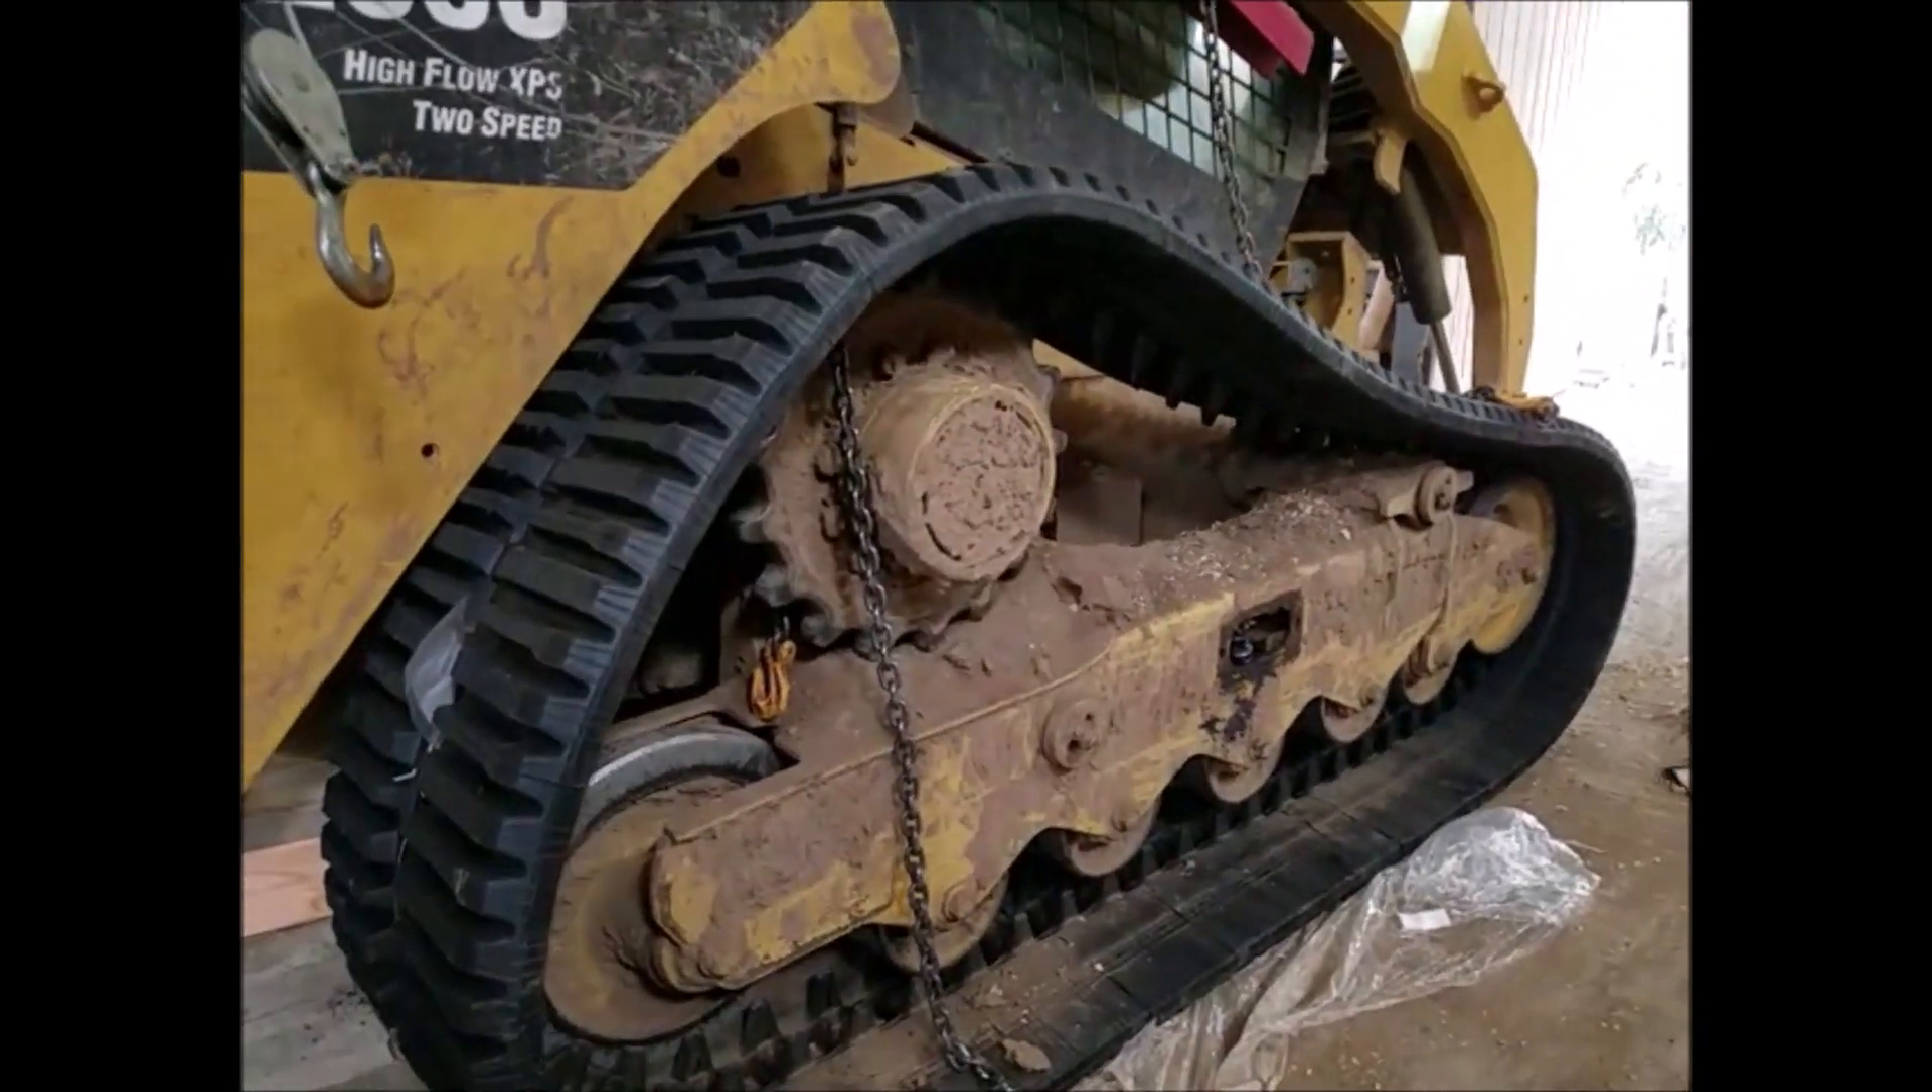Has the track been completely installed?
No.